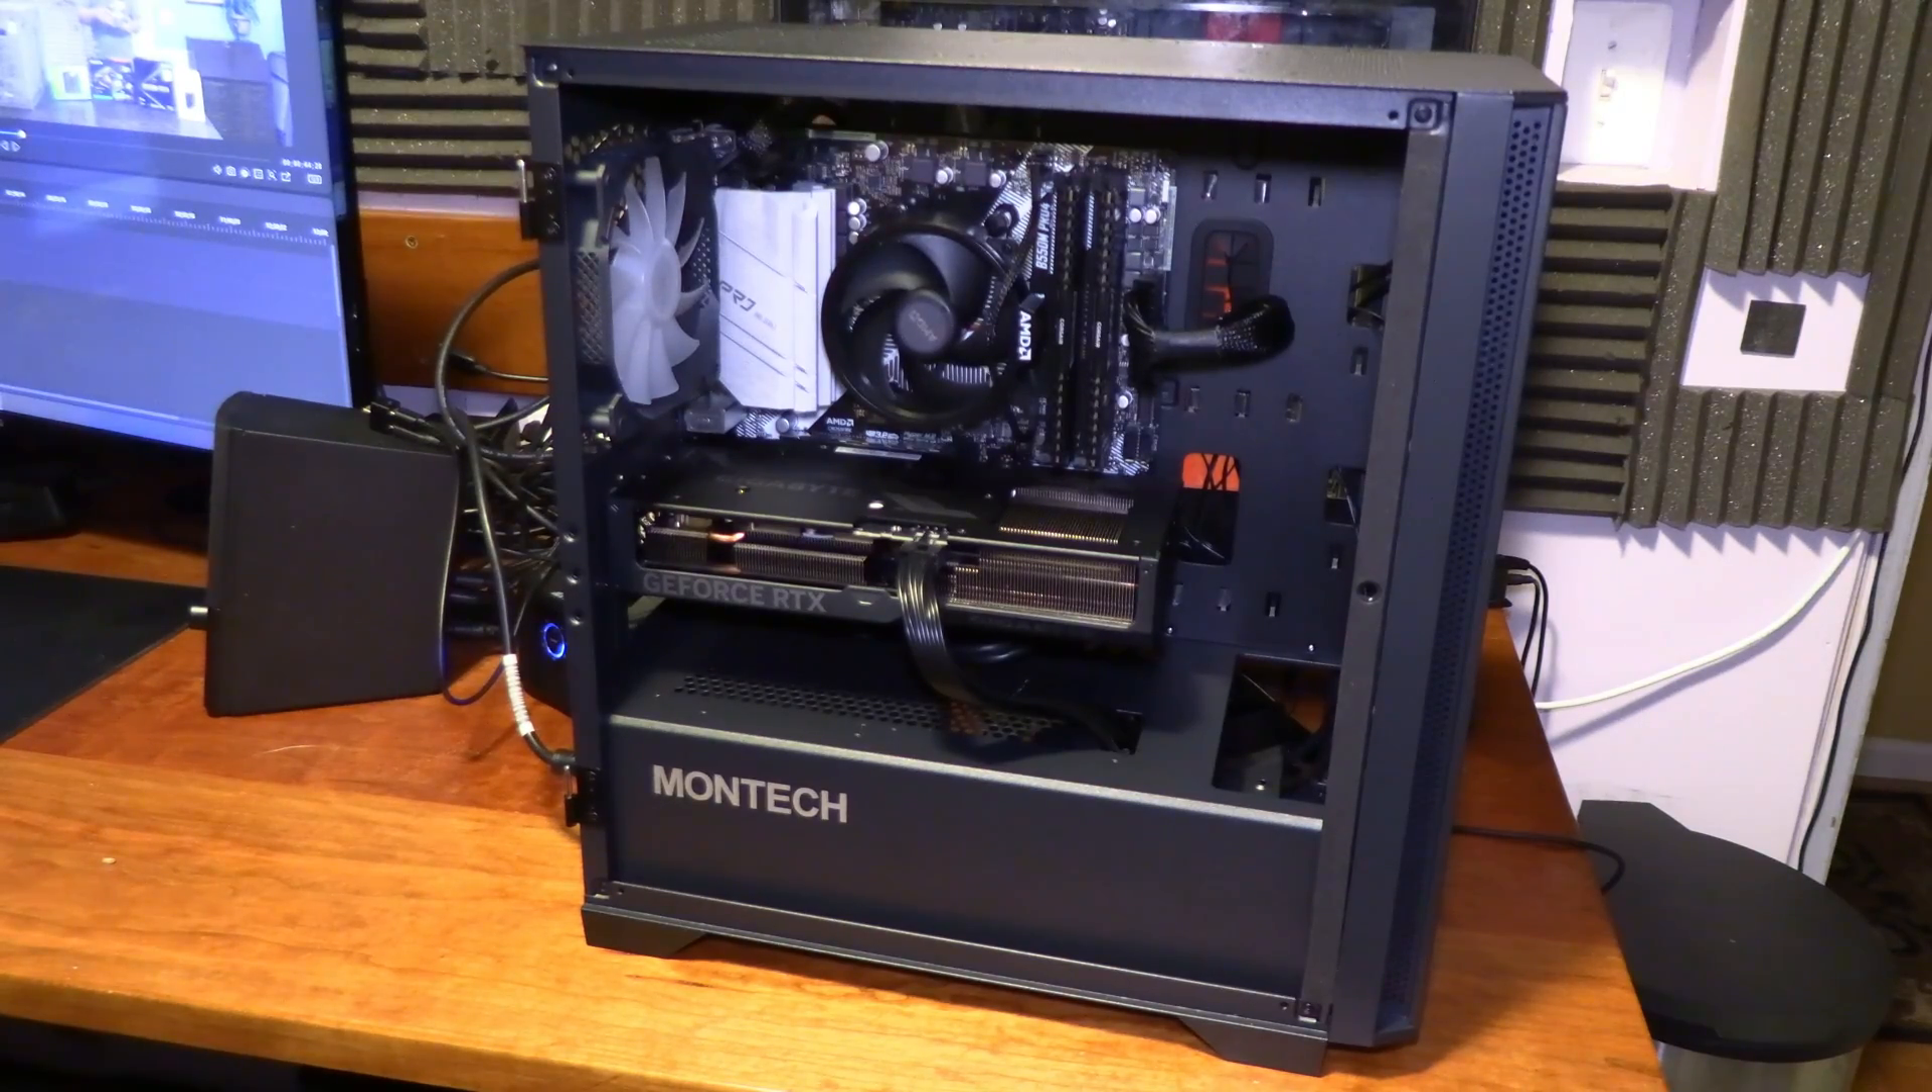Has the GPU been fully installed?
Yes.